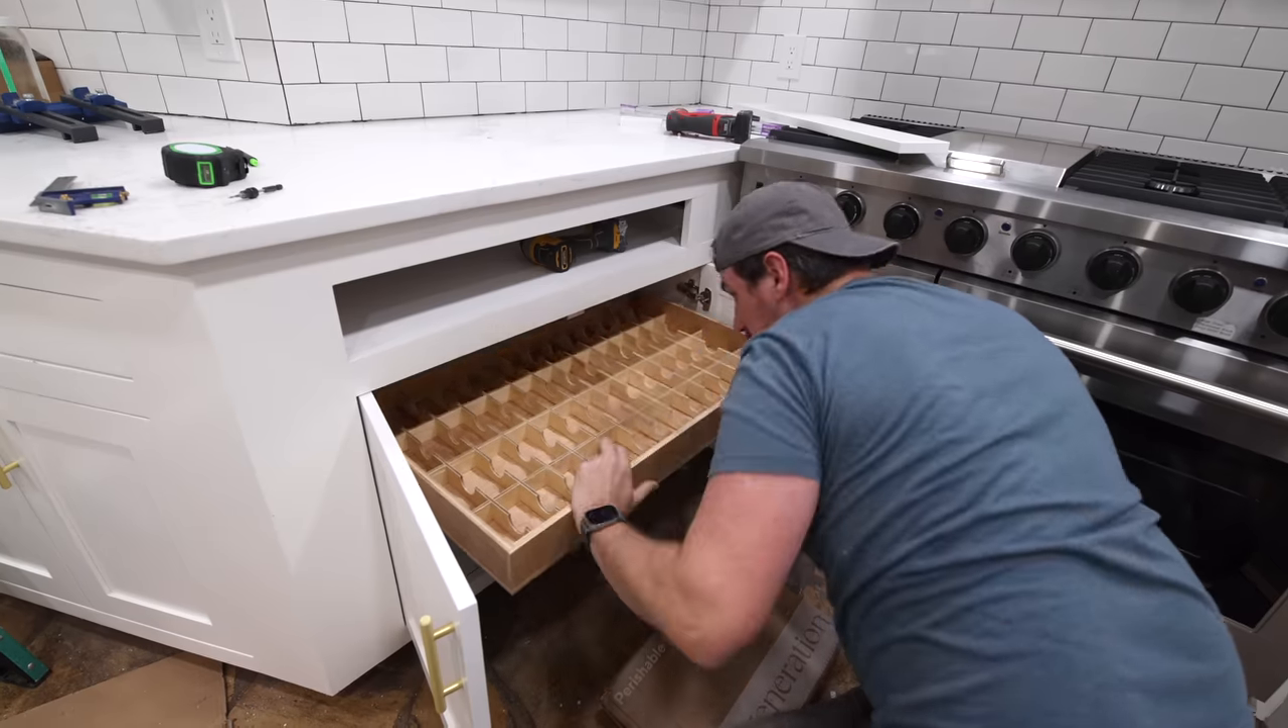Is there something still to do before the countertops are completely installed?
No.